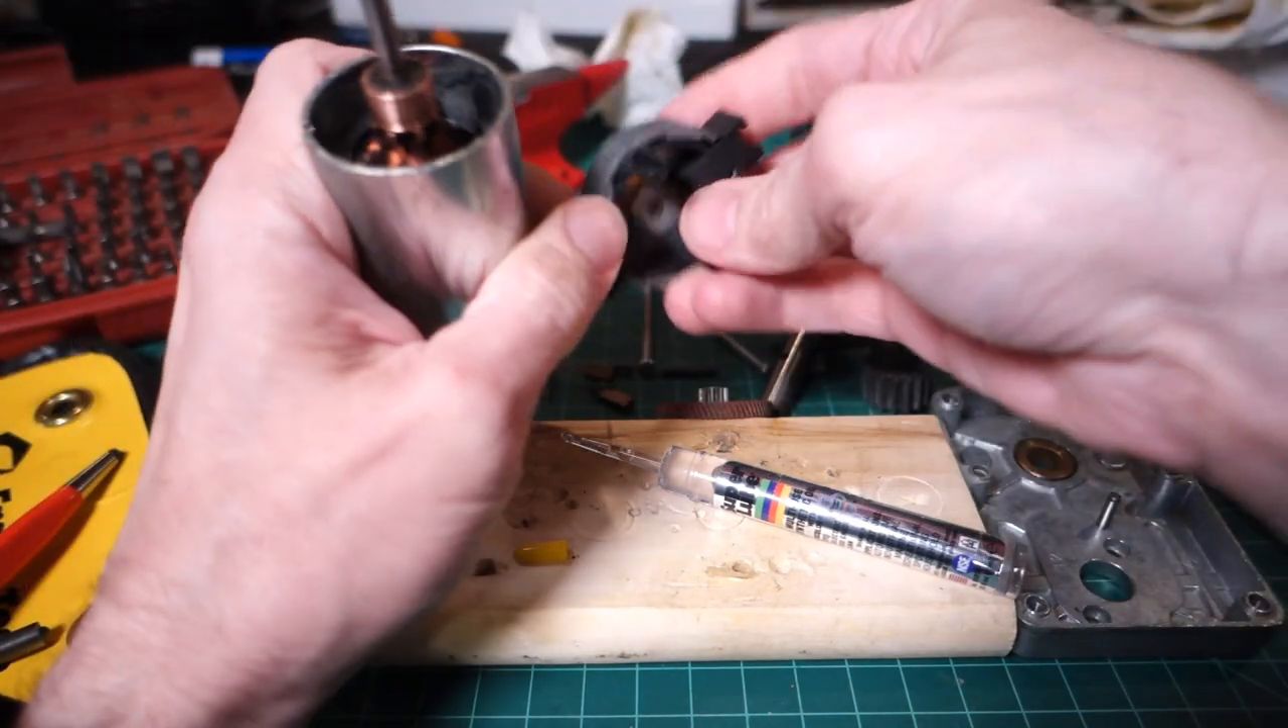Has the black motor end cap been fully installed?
No.